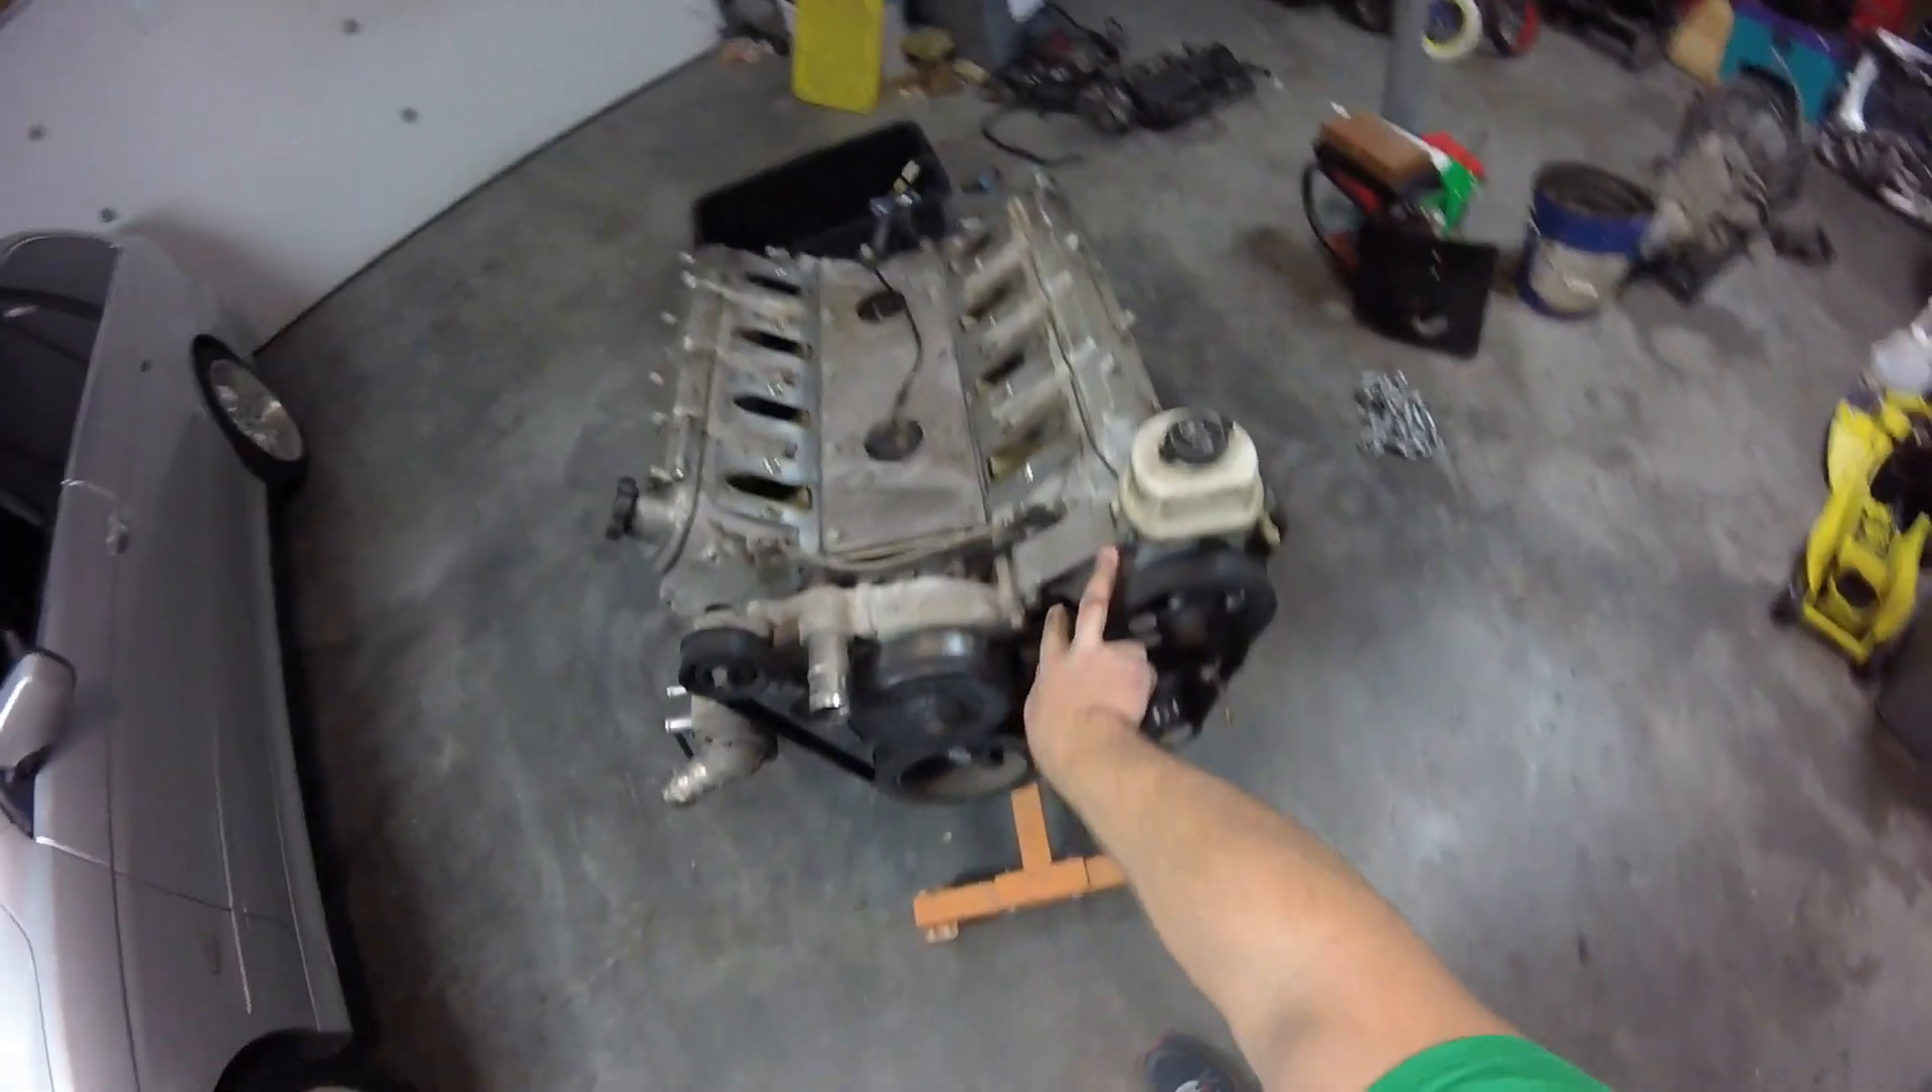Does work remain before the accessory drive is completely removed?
Yes.